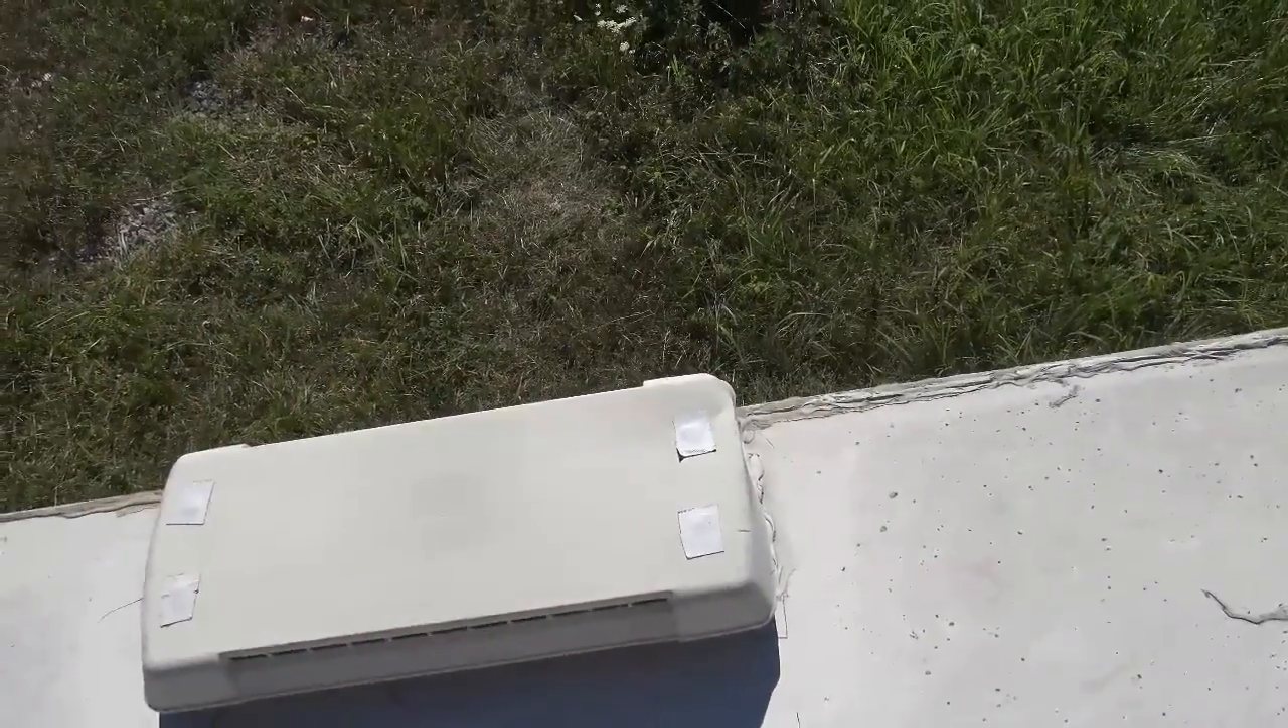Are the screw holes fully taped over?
Yes.